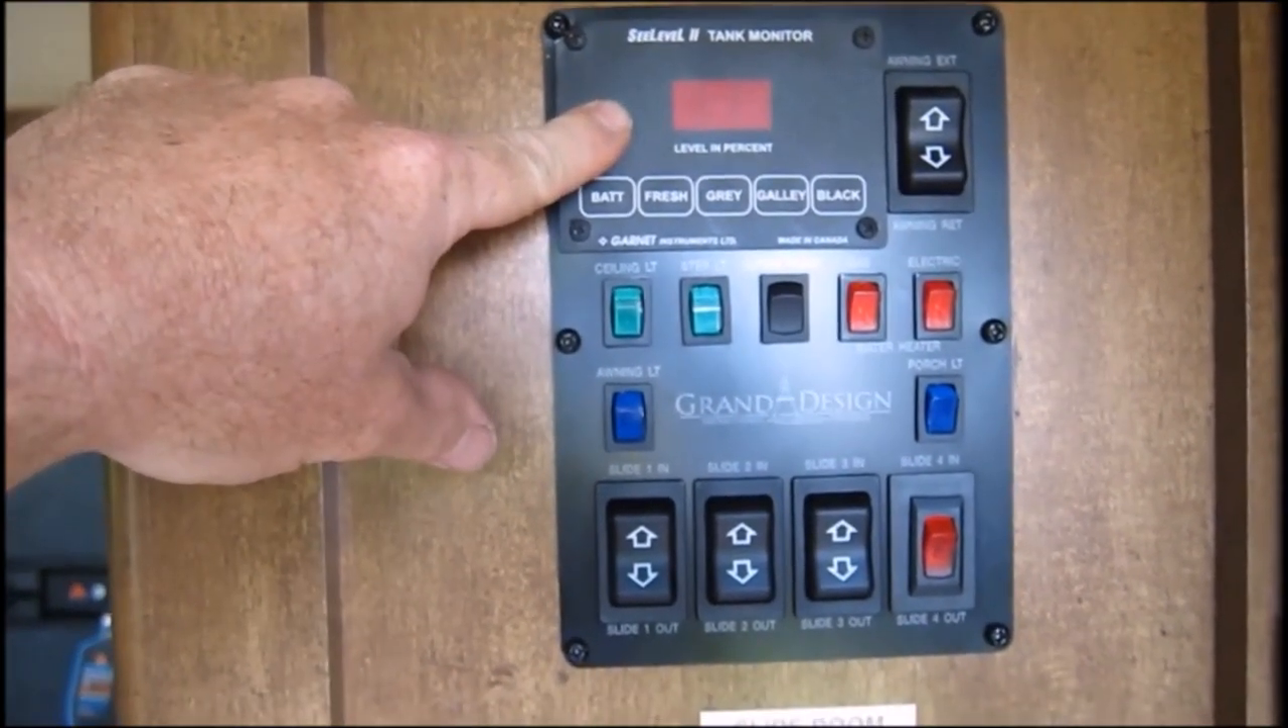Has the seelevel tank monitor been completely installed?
Yes.